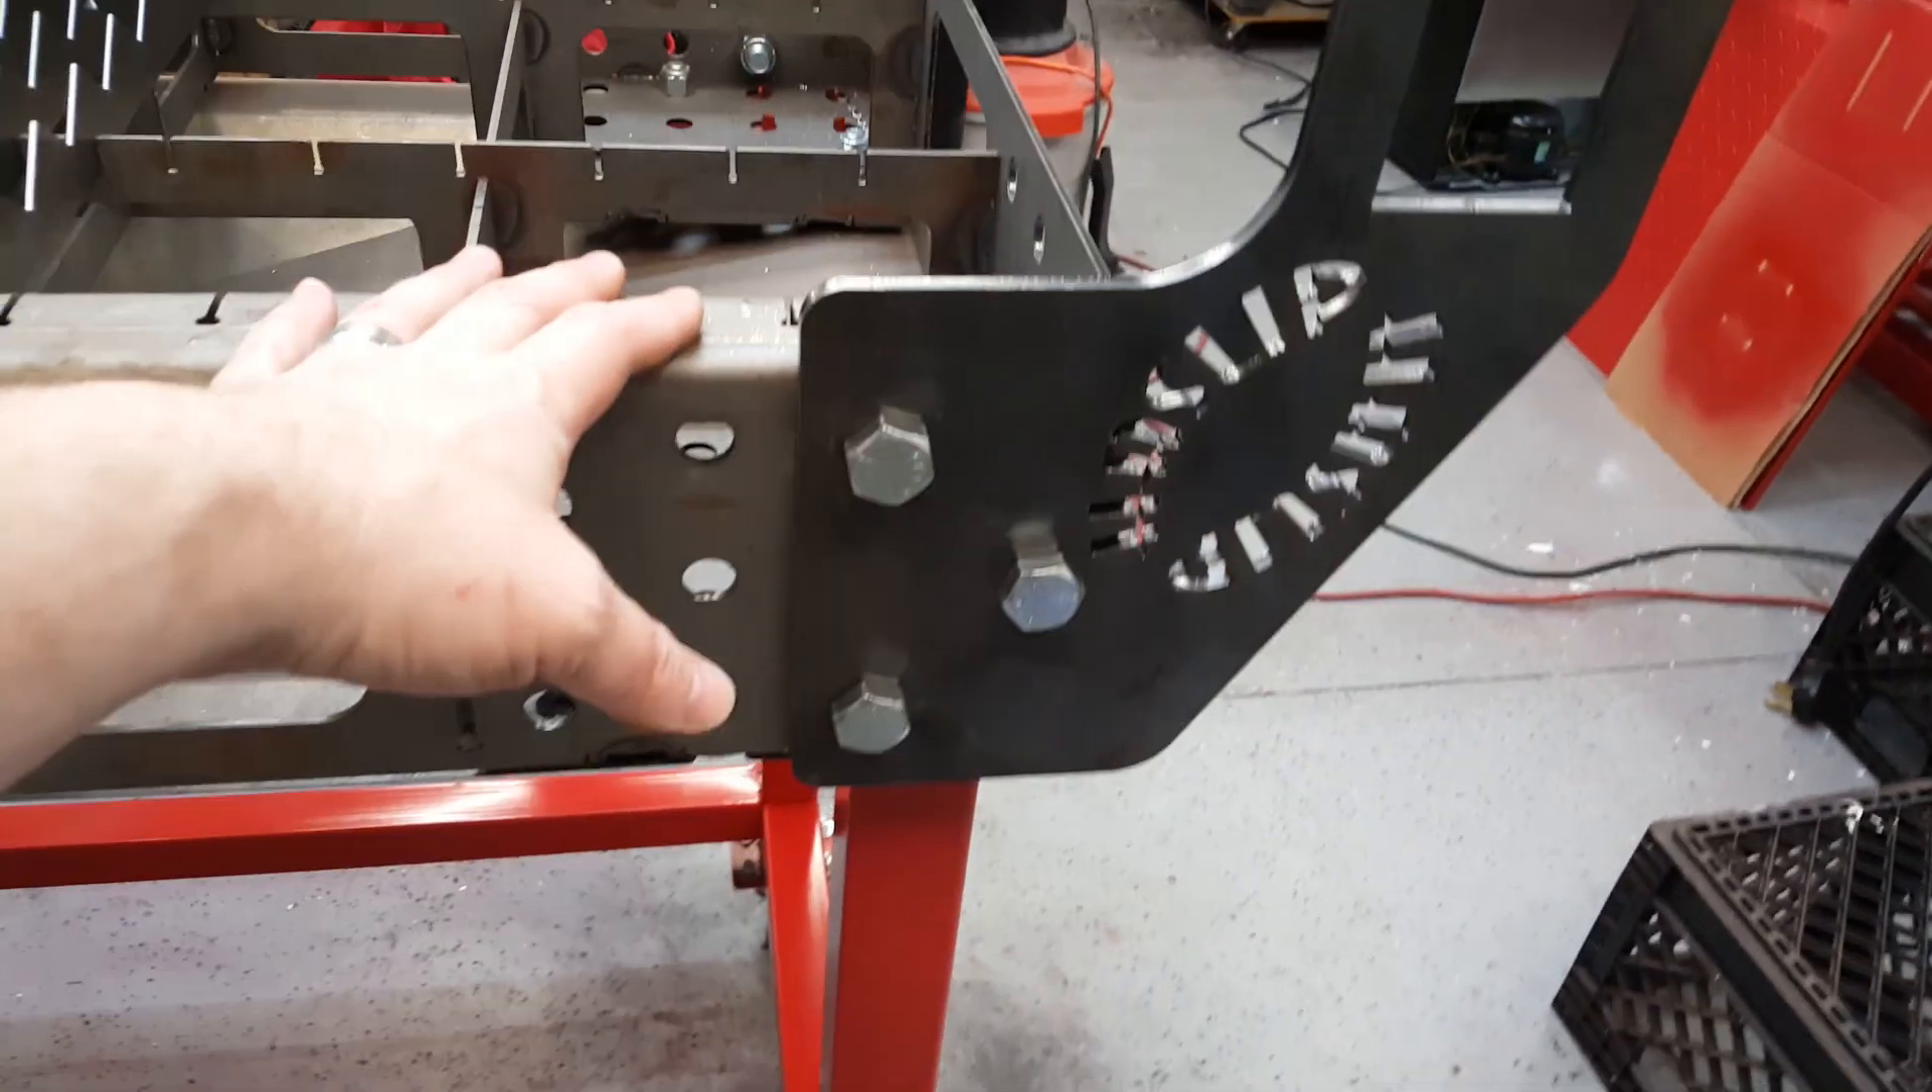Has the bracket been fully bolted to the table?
Yes.